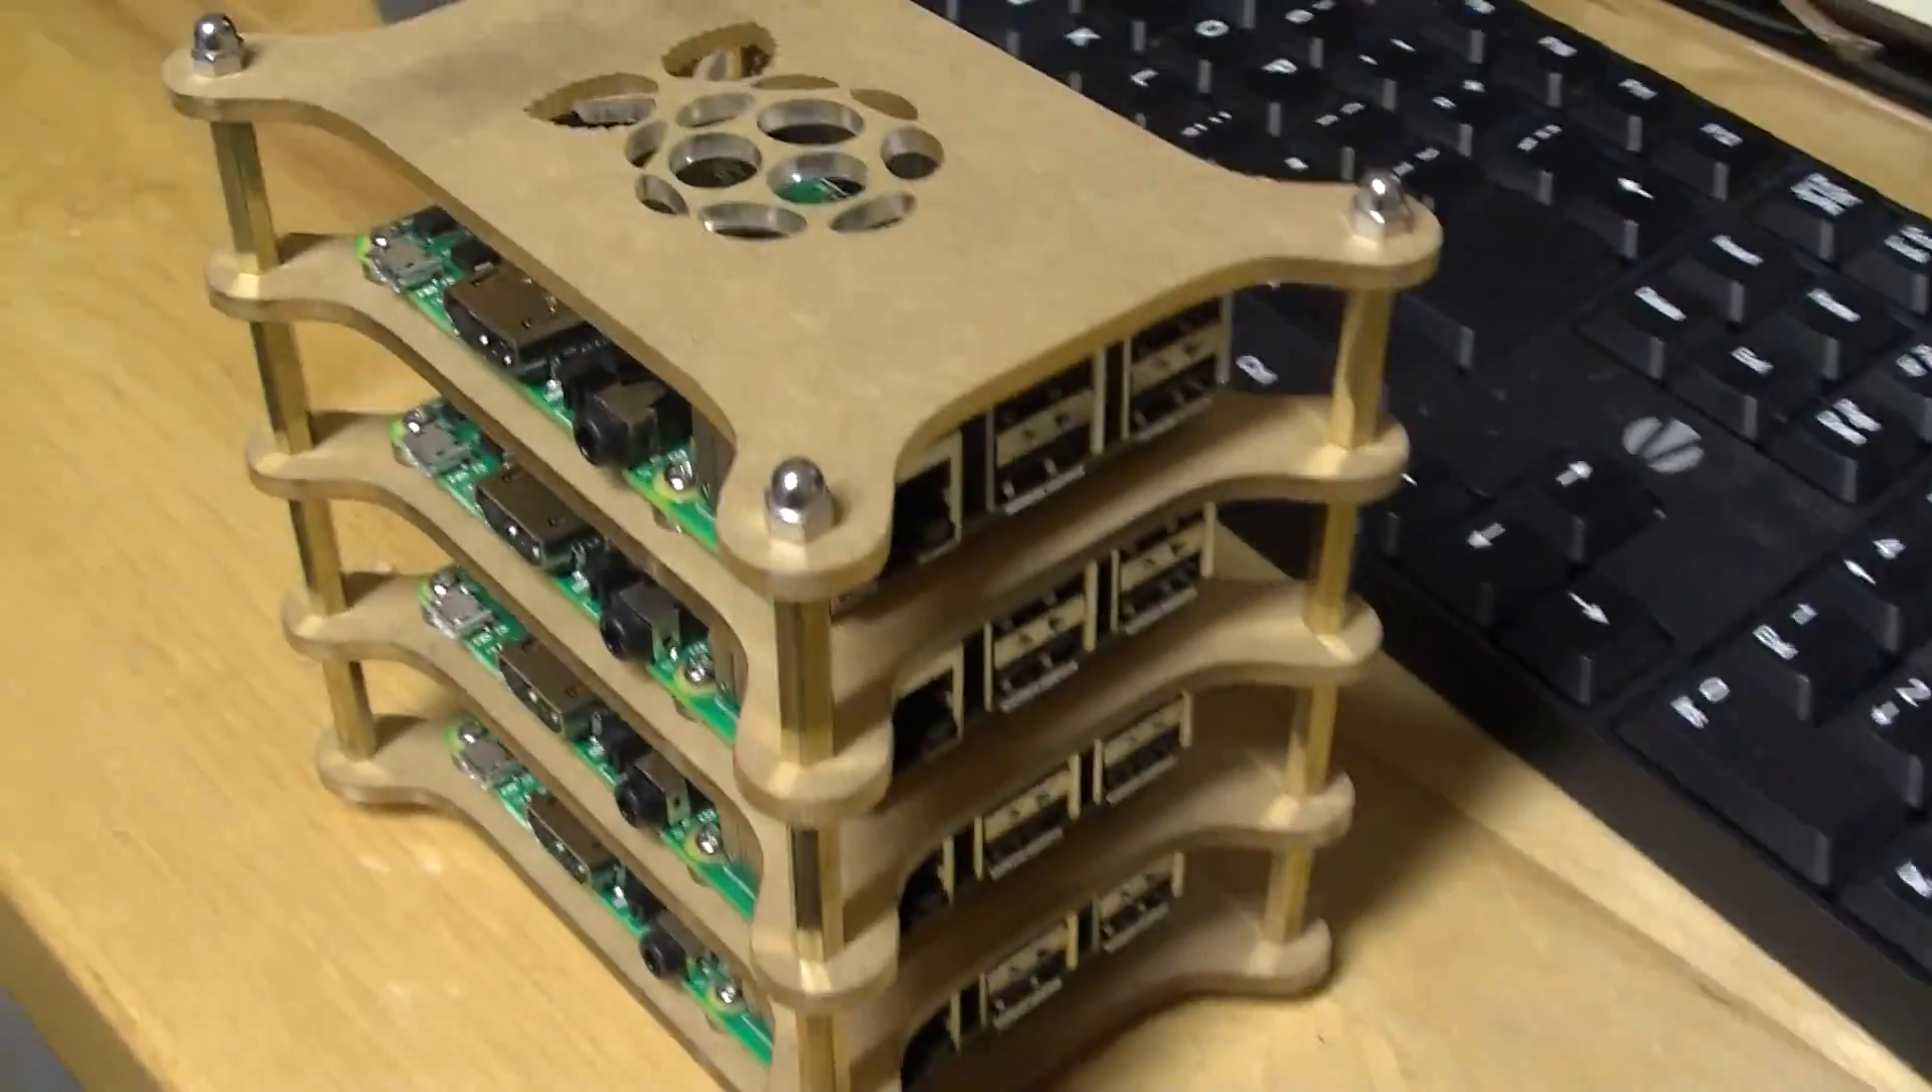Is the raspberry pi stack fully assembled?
Yes.